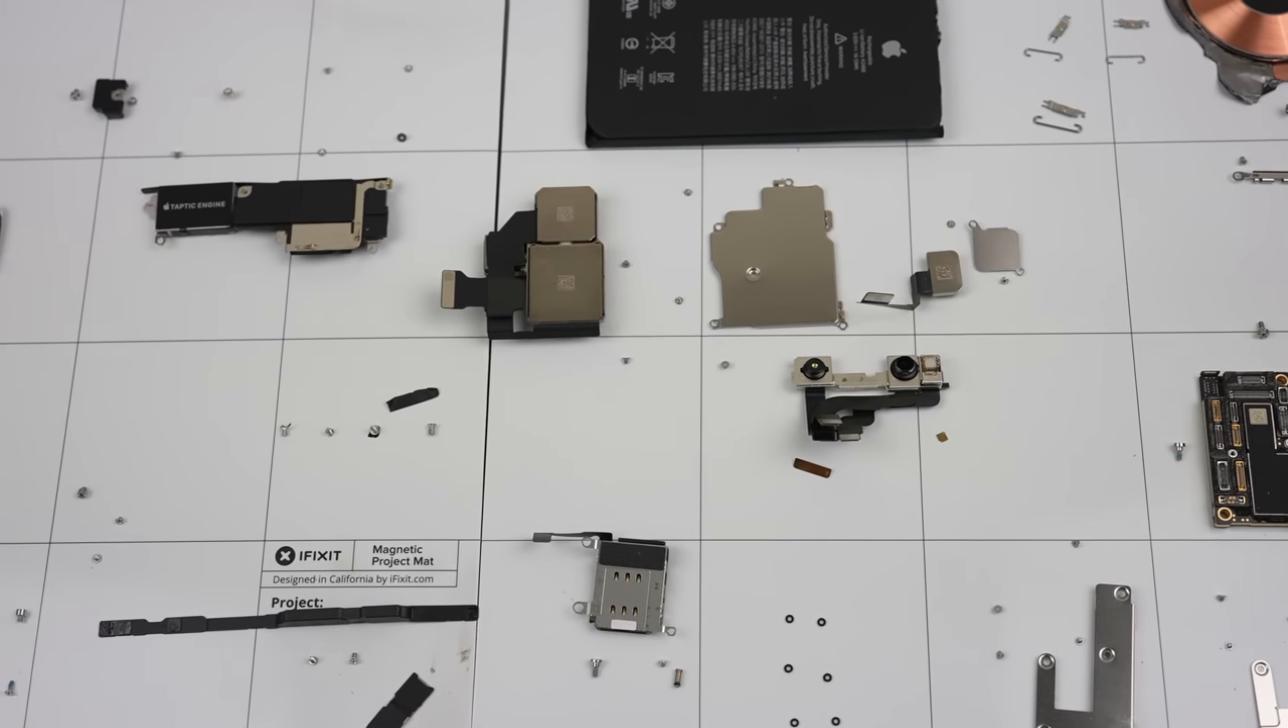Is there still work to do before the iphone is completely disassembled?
No.